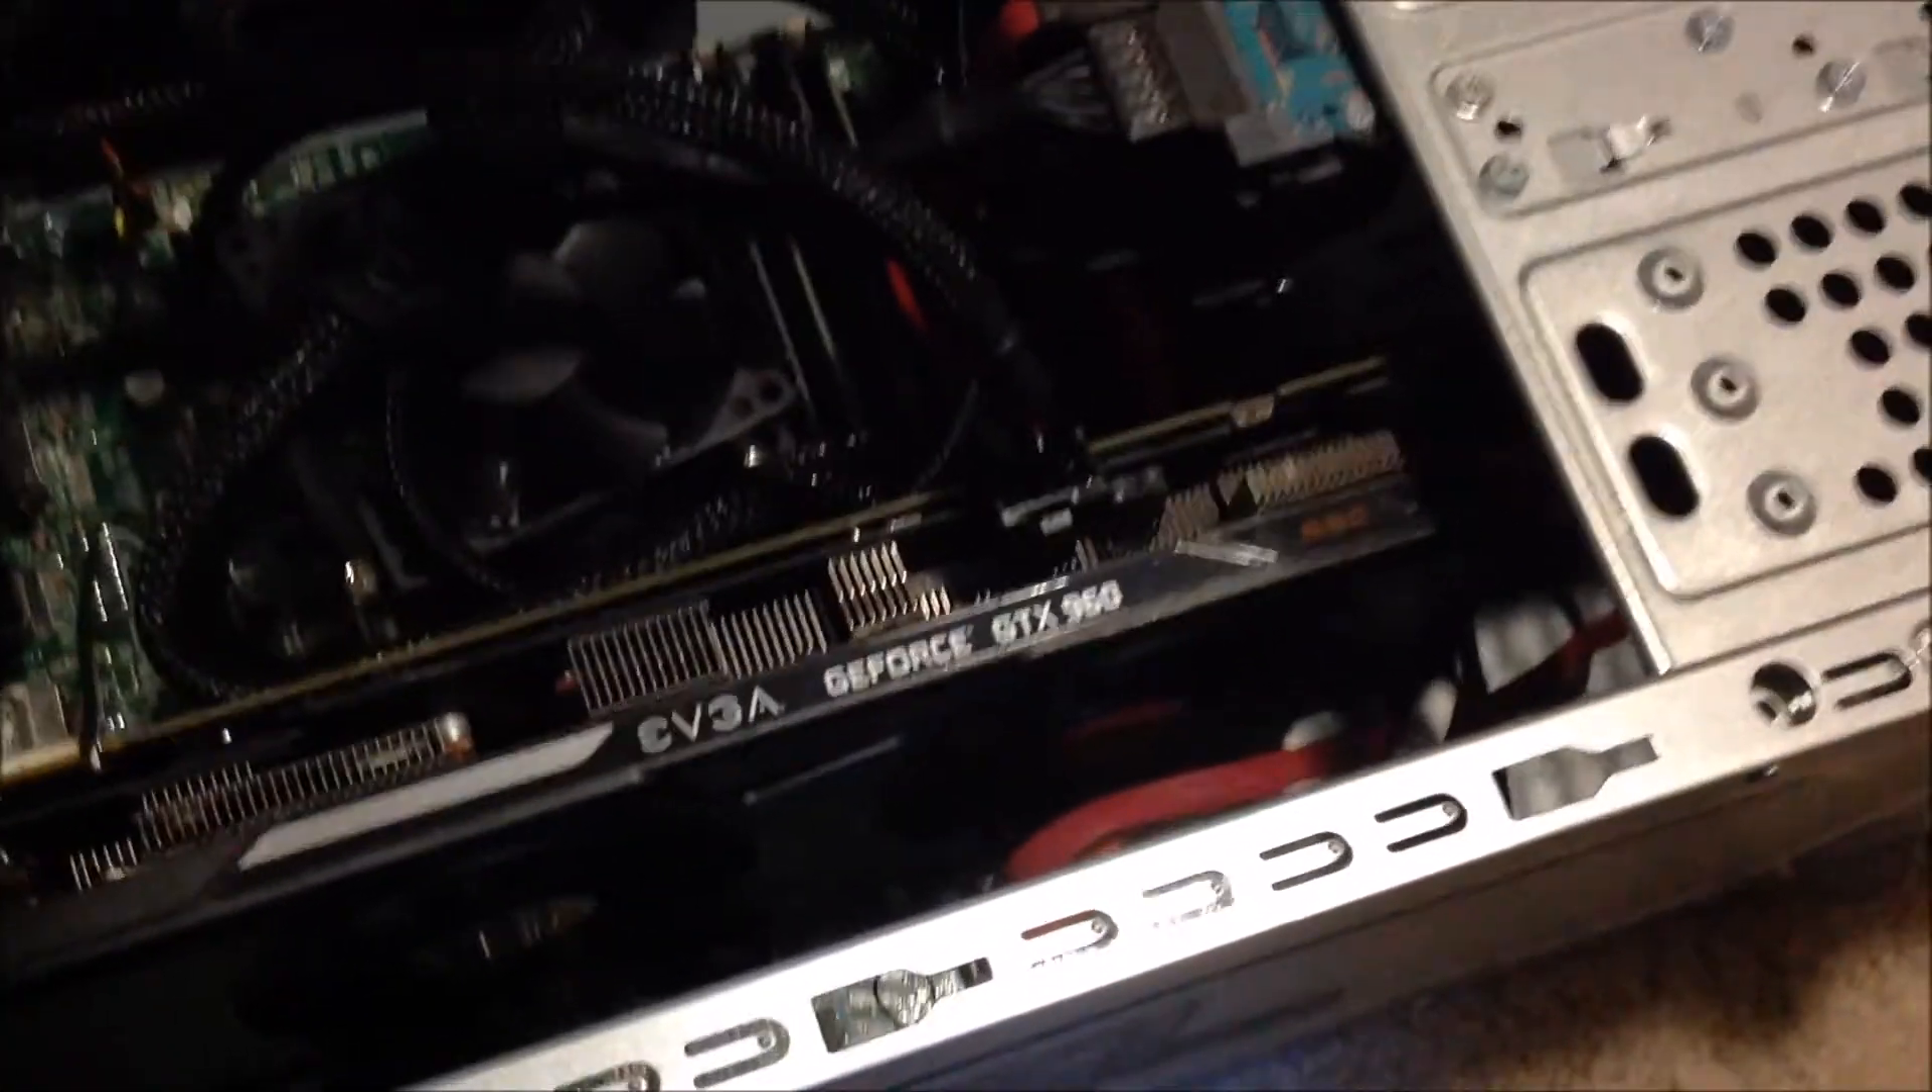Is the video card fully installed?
Yes.